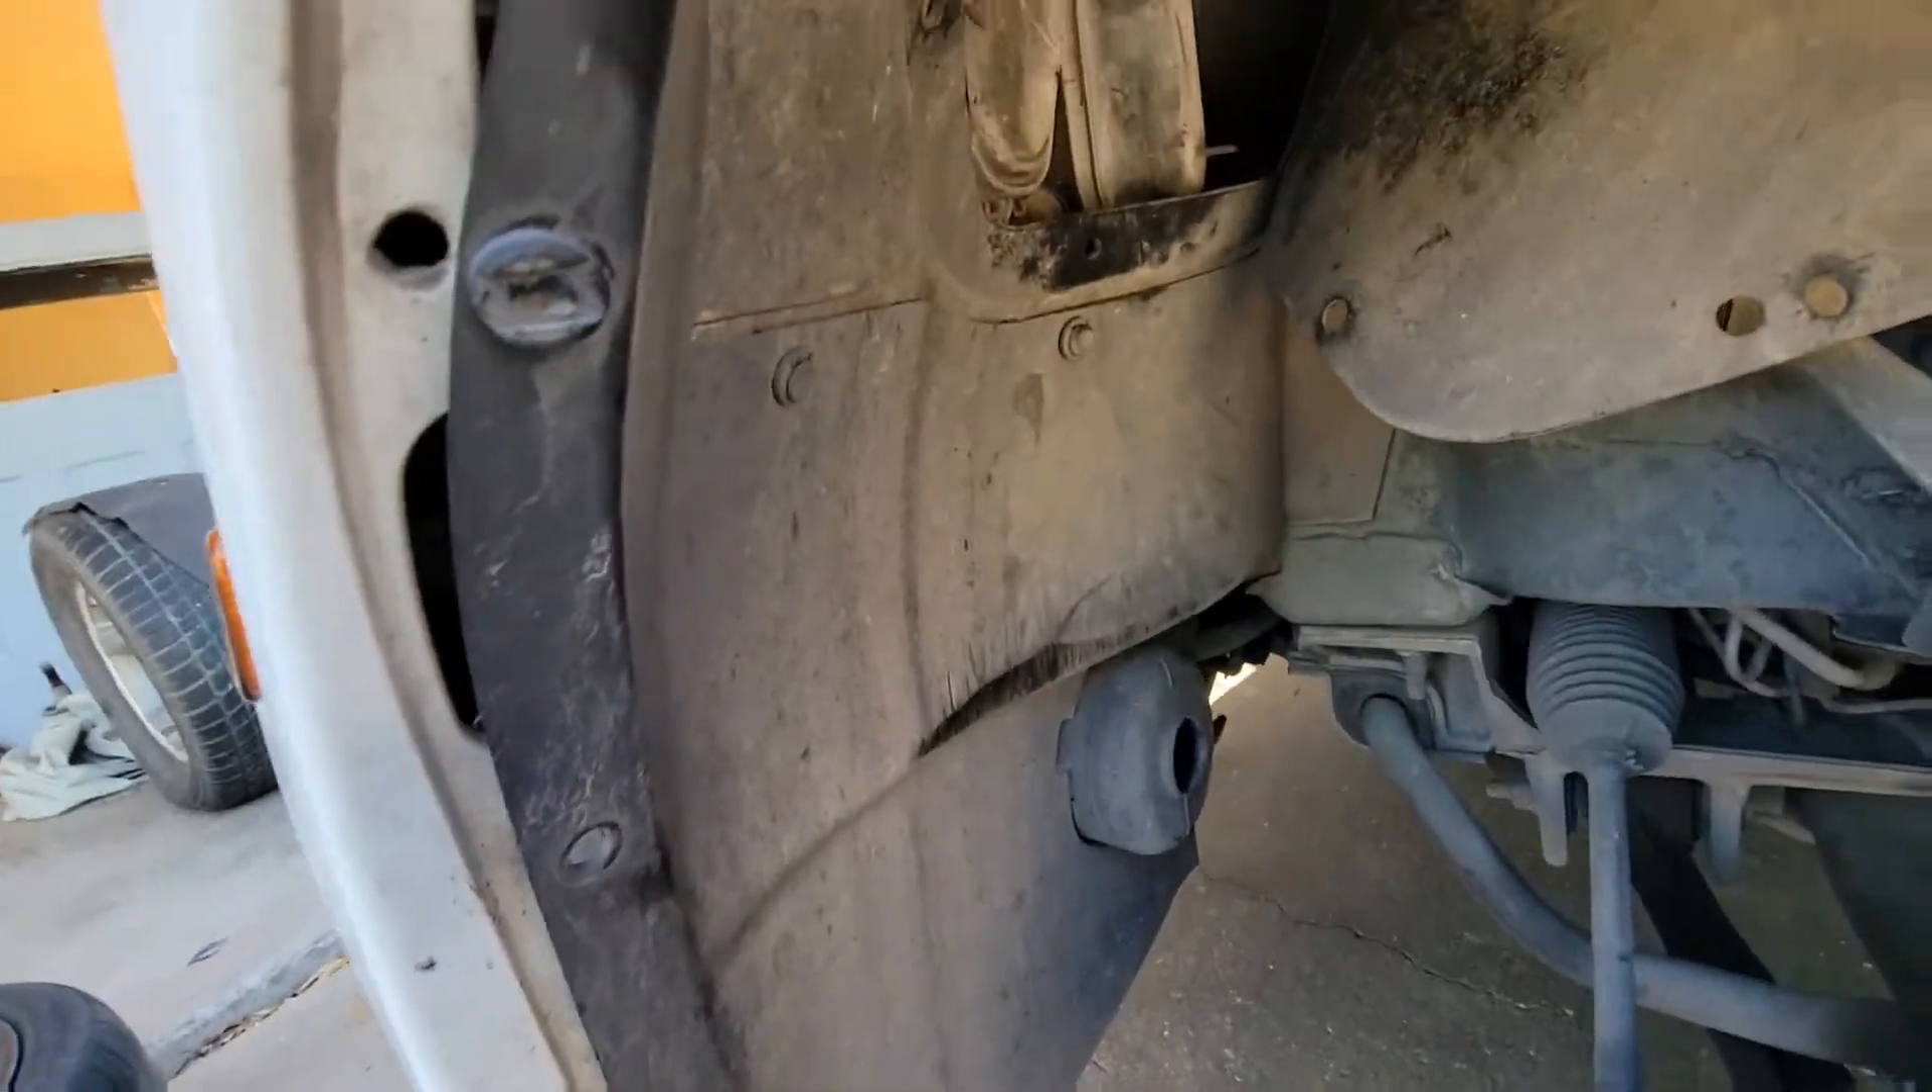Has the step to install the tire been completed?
No.